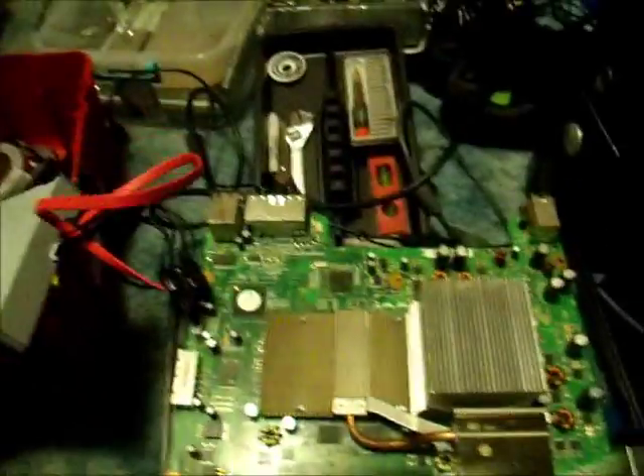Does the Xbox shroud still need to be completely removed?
No.